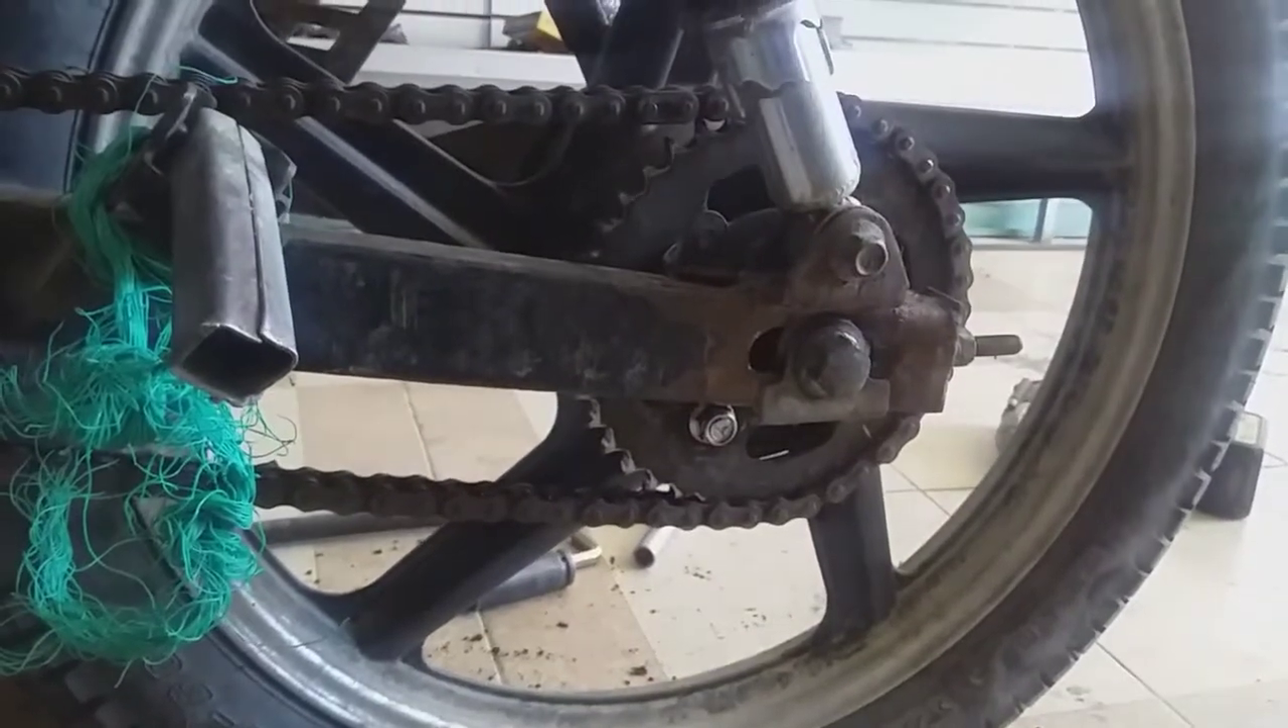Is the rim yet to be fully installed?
No.